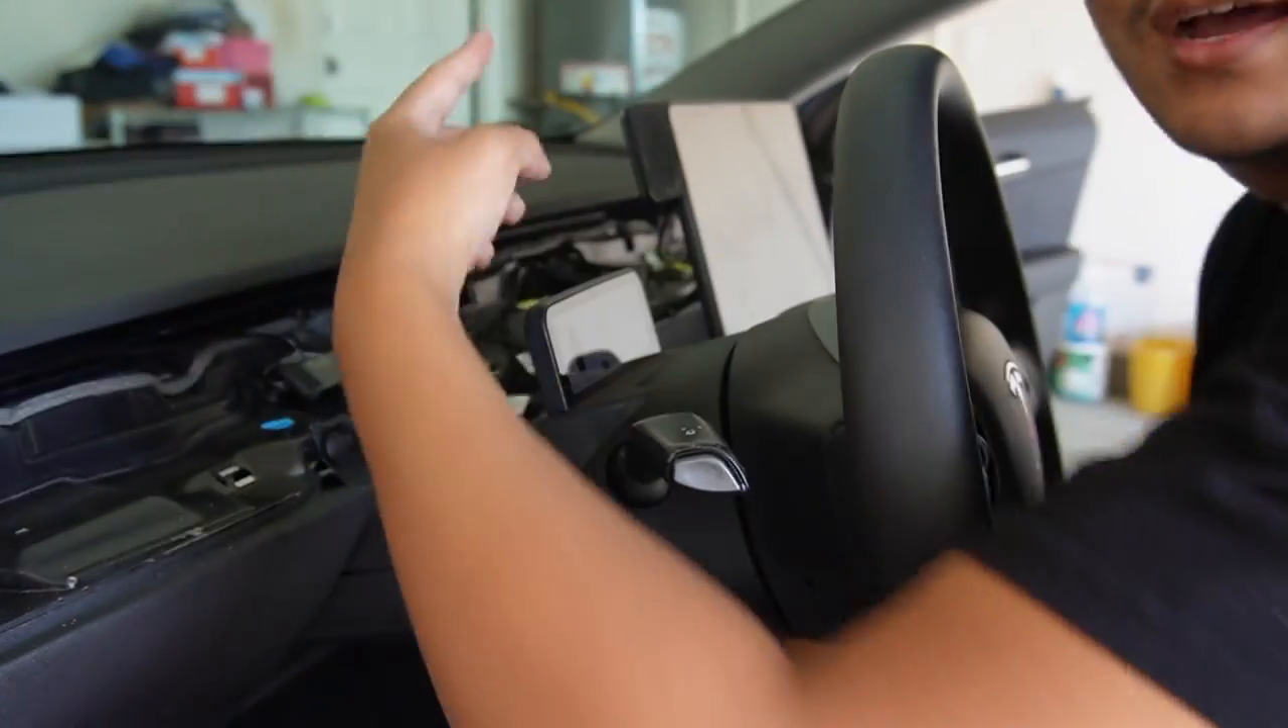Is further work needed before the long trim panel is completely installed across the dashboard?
Yes.